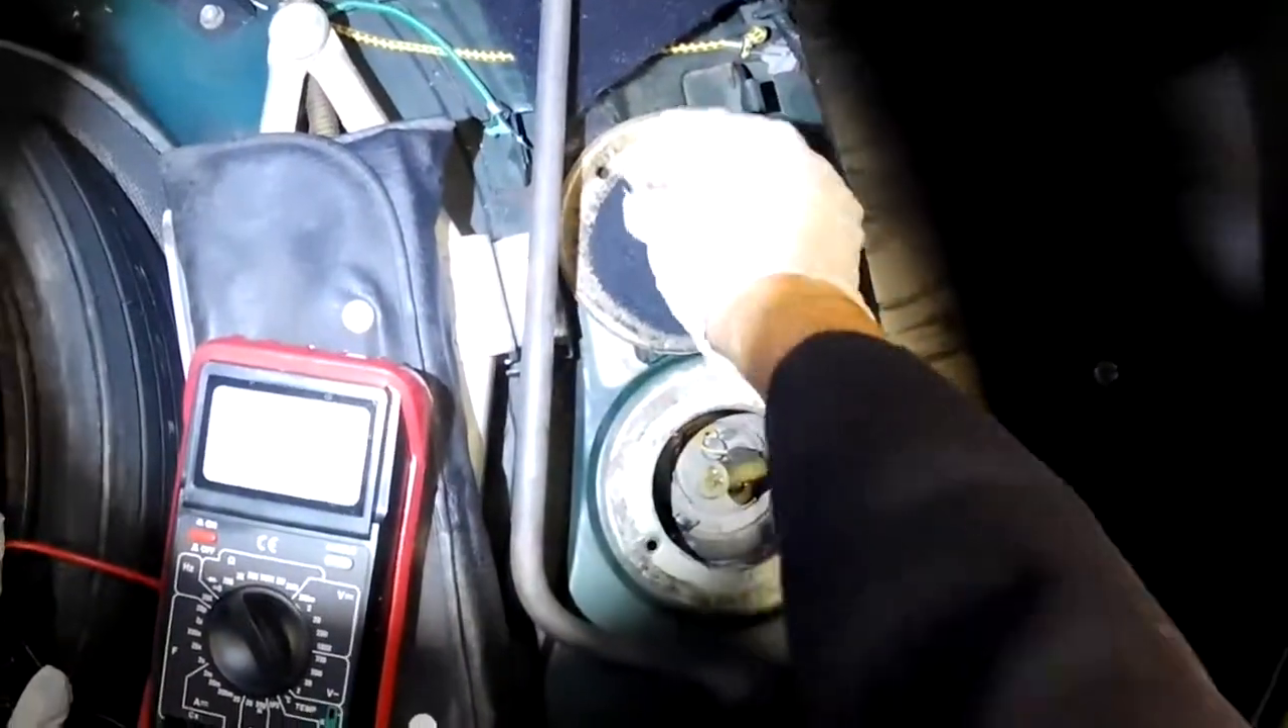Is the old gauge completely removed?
No.